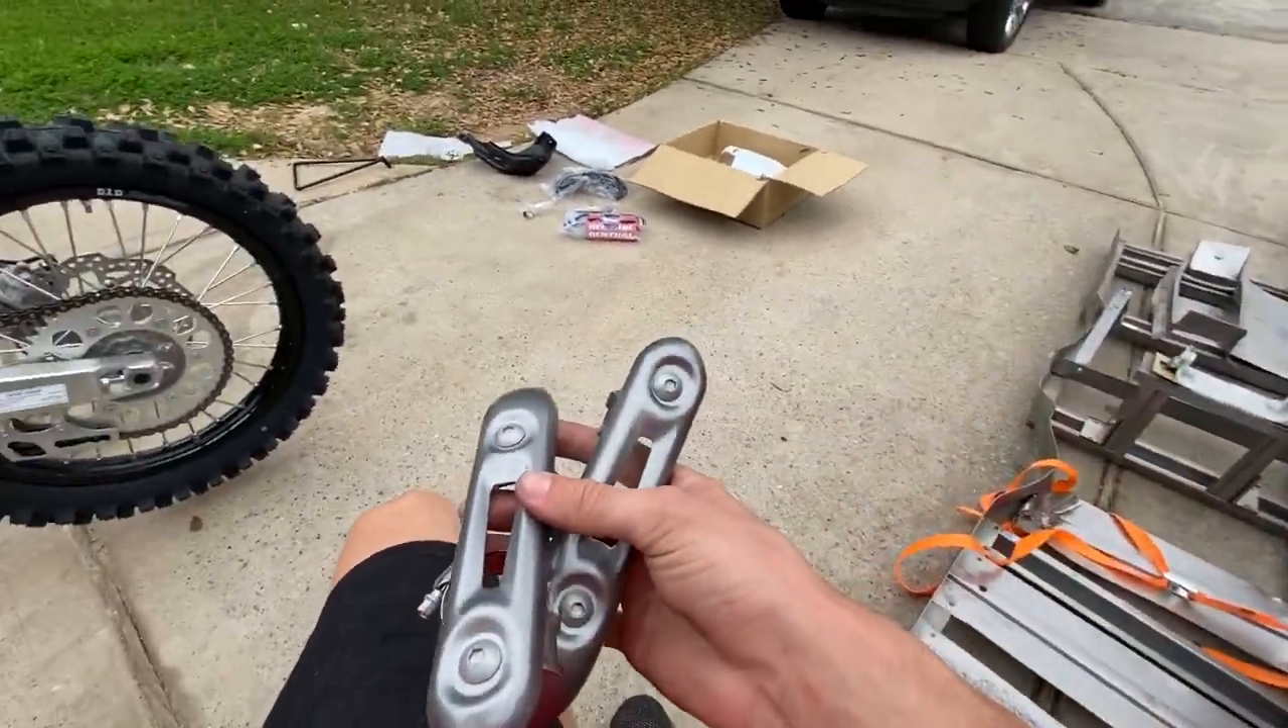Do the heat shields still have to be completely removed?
No.